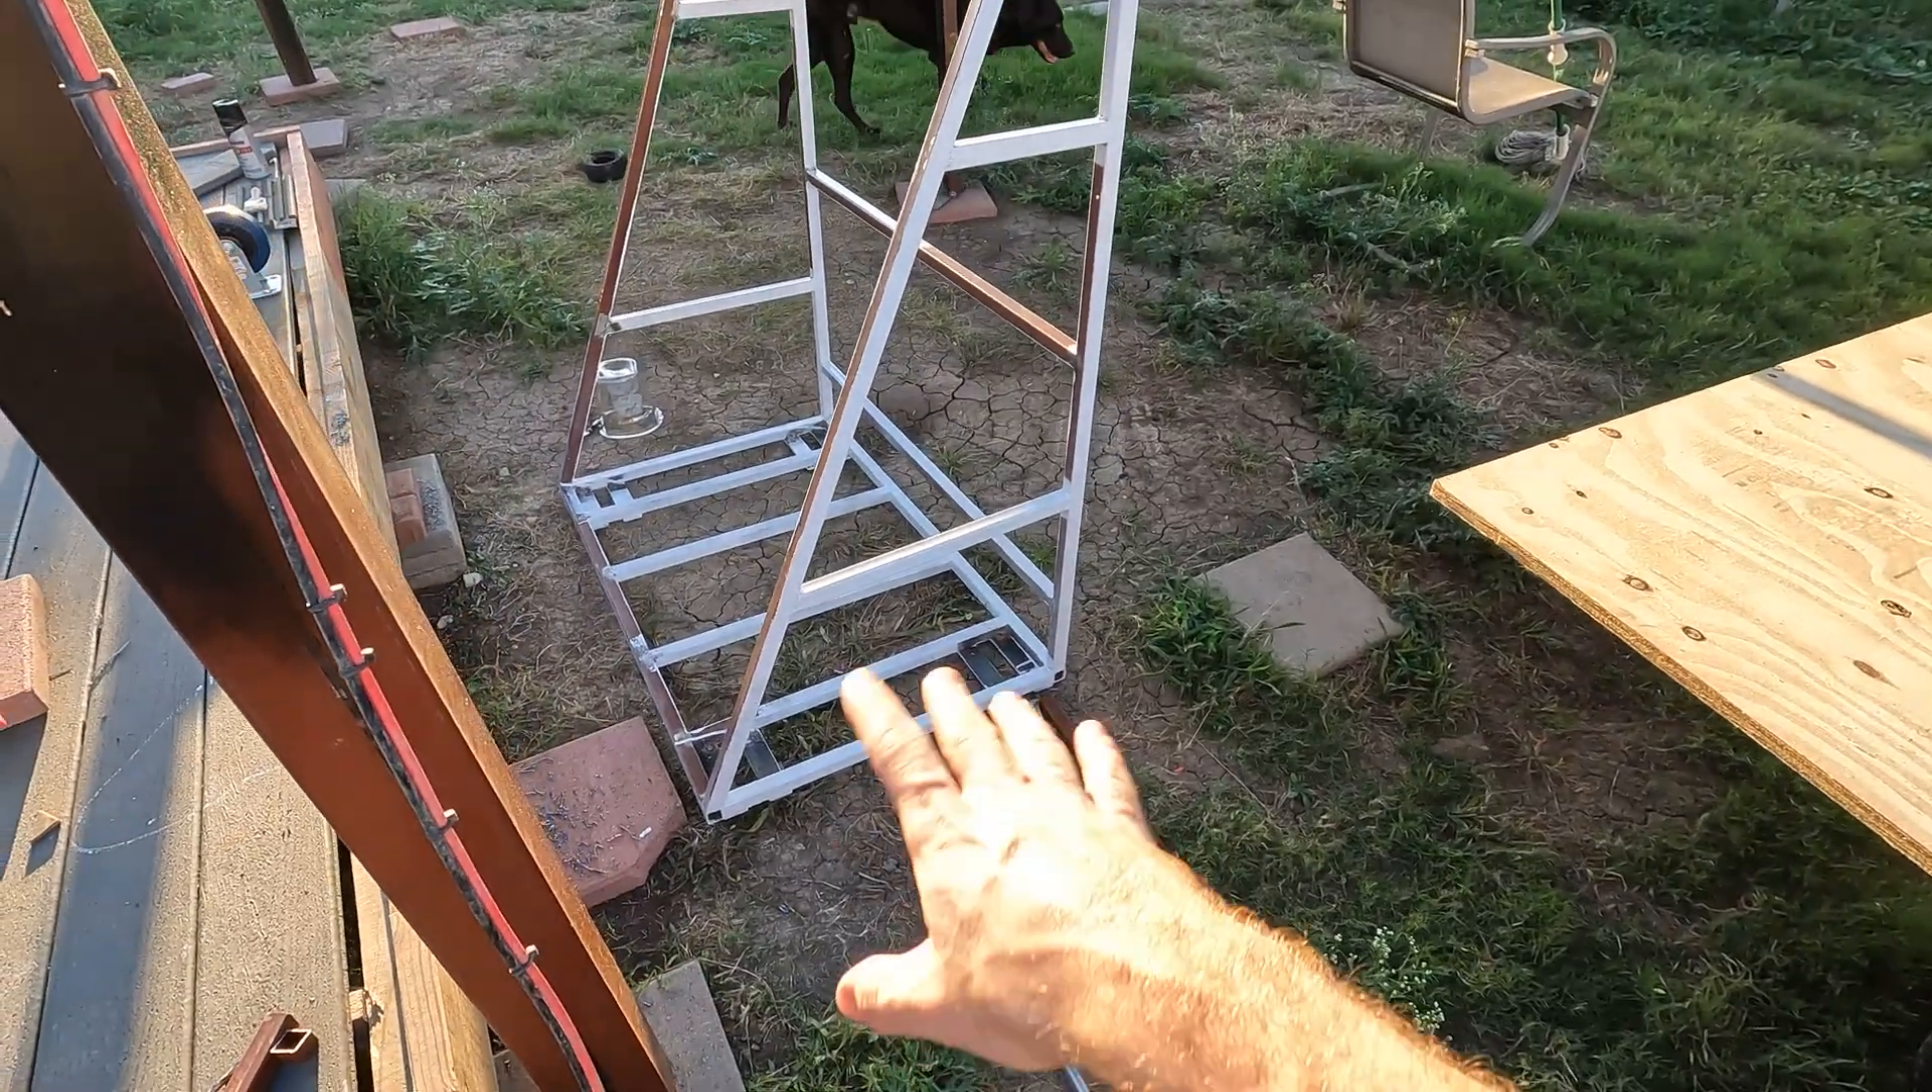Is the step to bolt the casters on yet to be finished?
Yes.